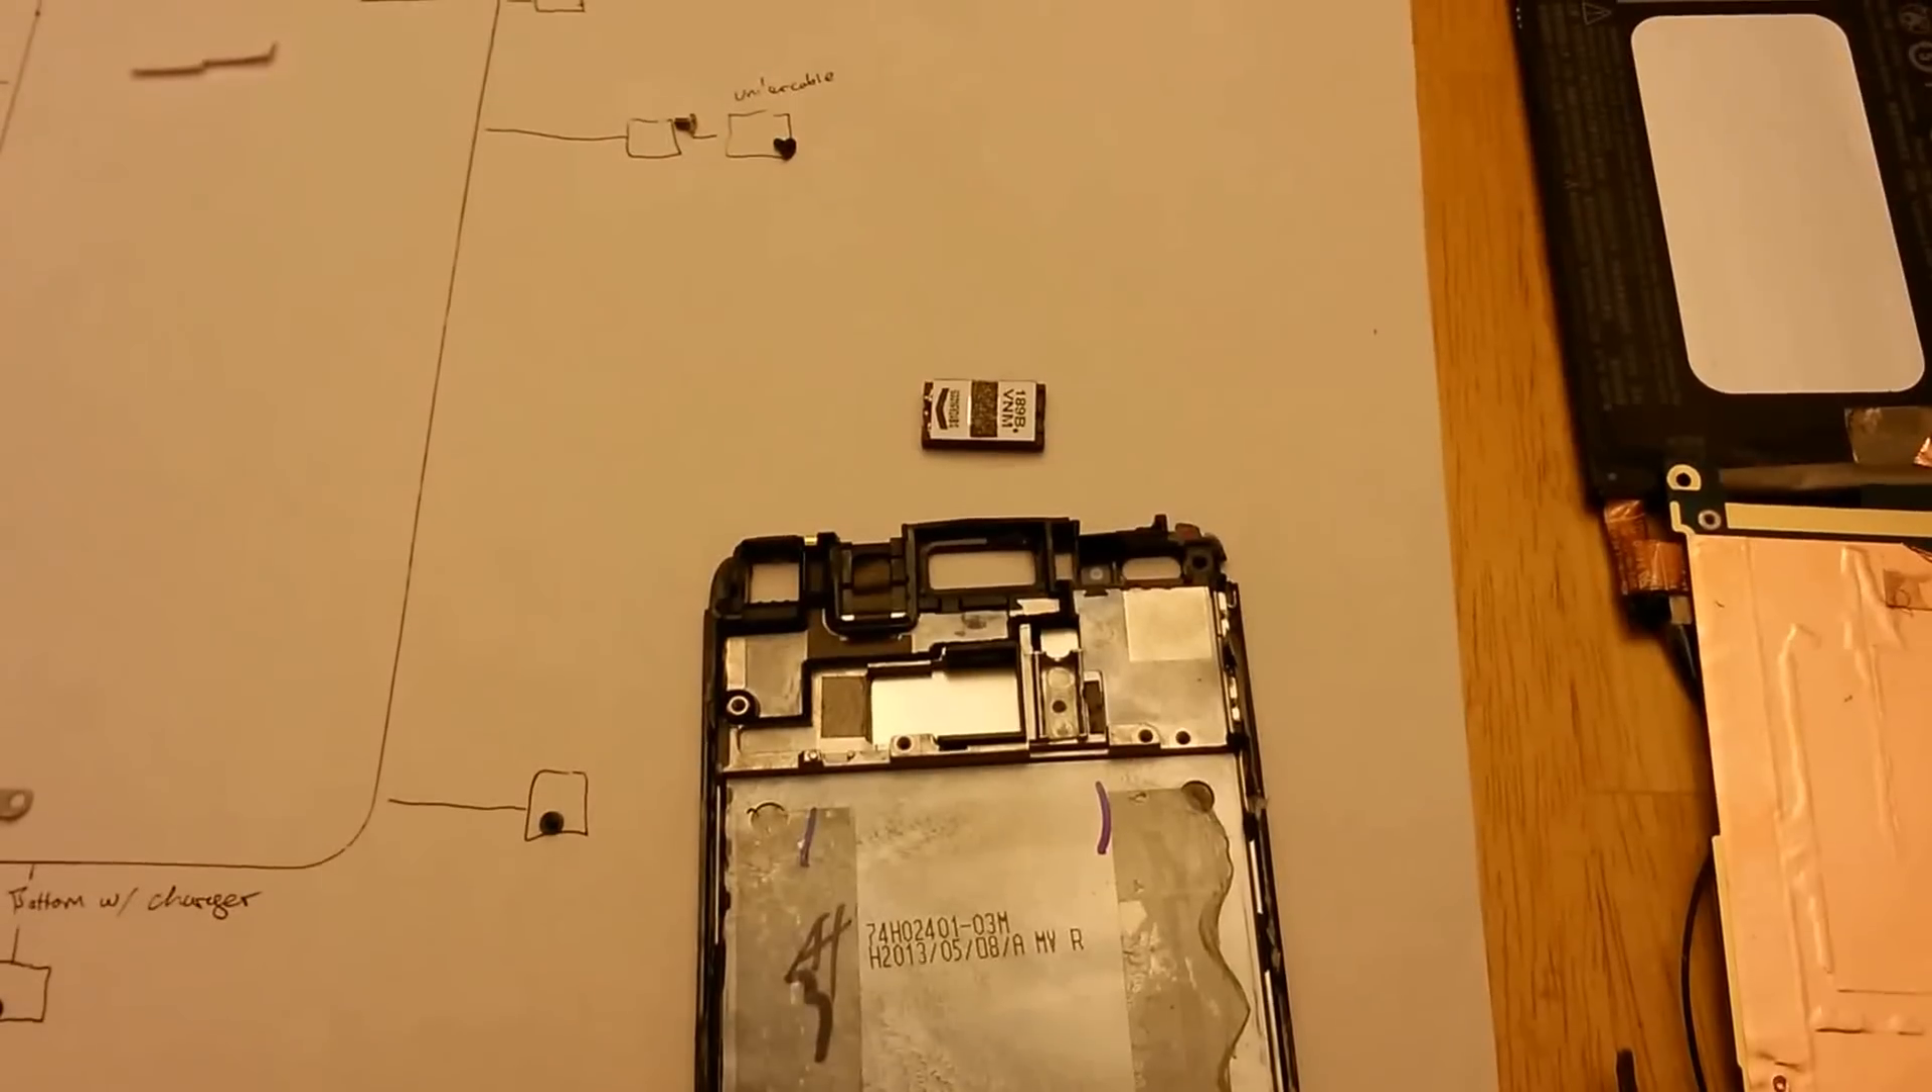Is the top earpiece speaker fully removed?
Yes.